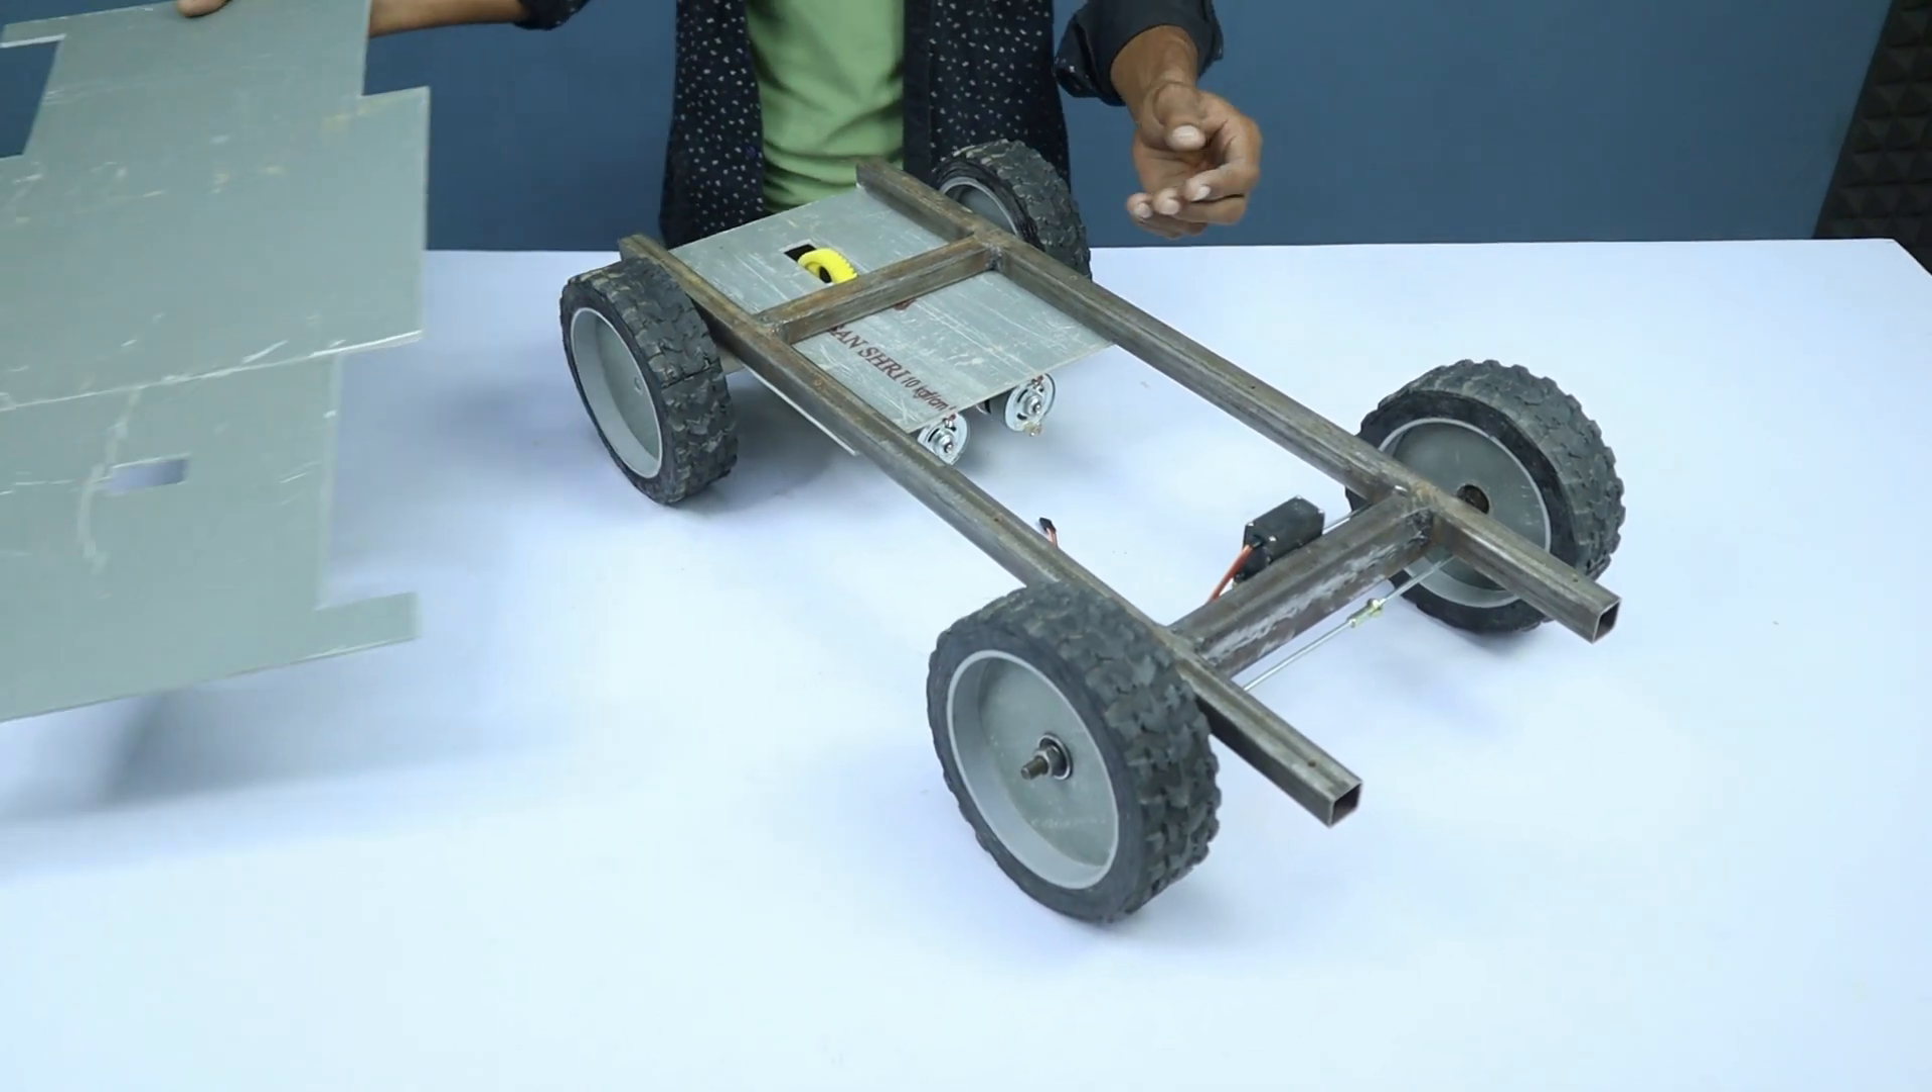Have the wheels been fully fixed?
Yes.